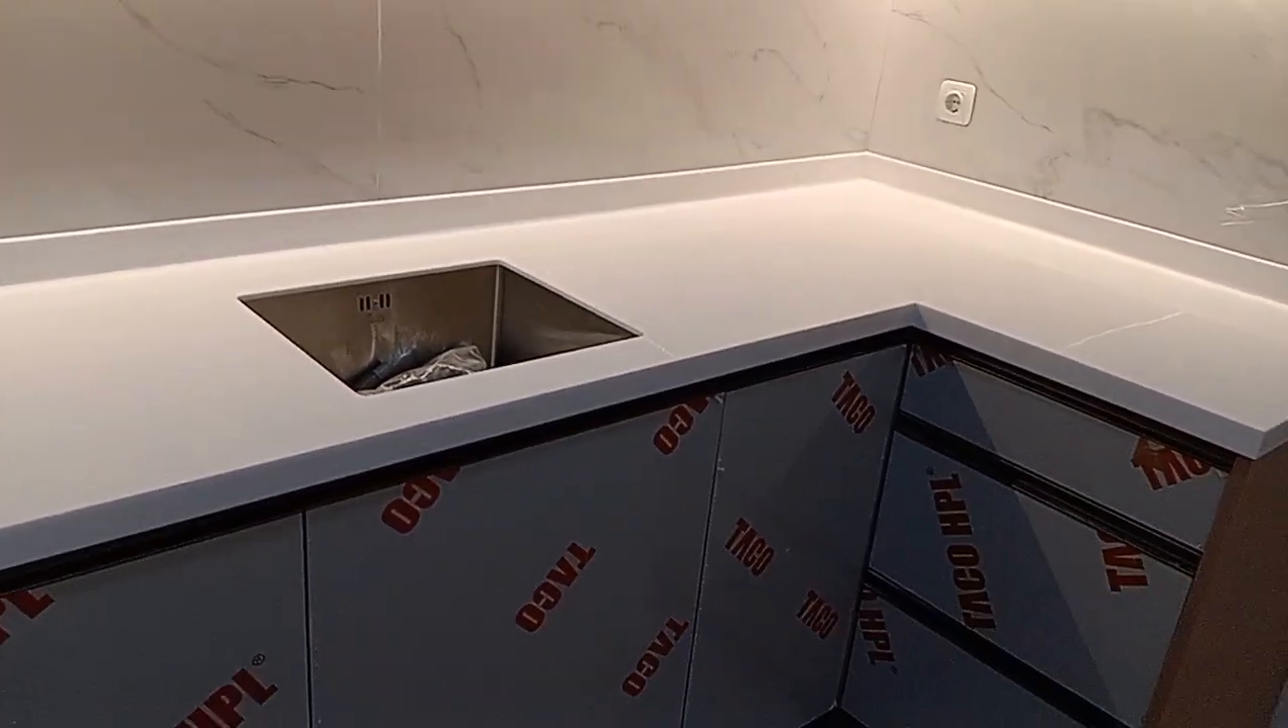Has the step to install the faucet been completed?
No.